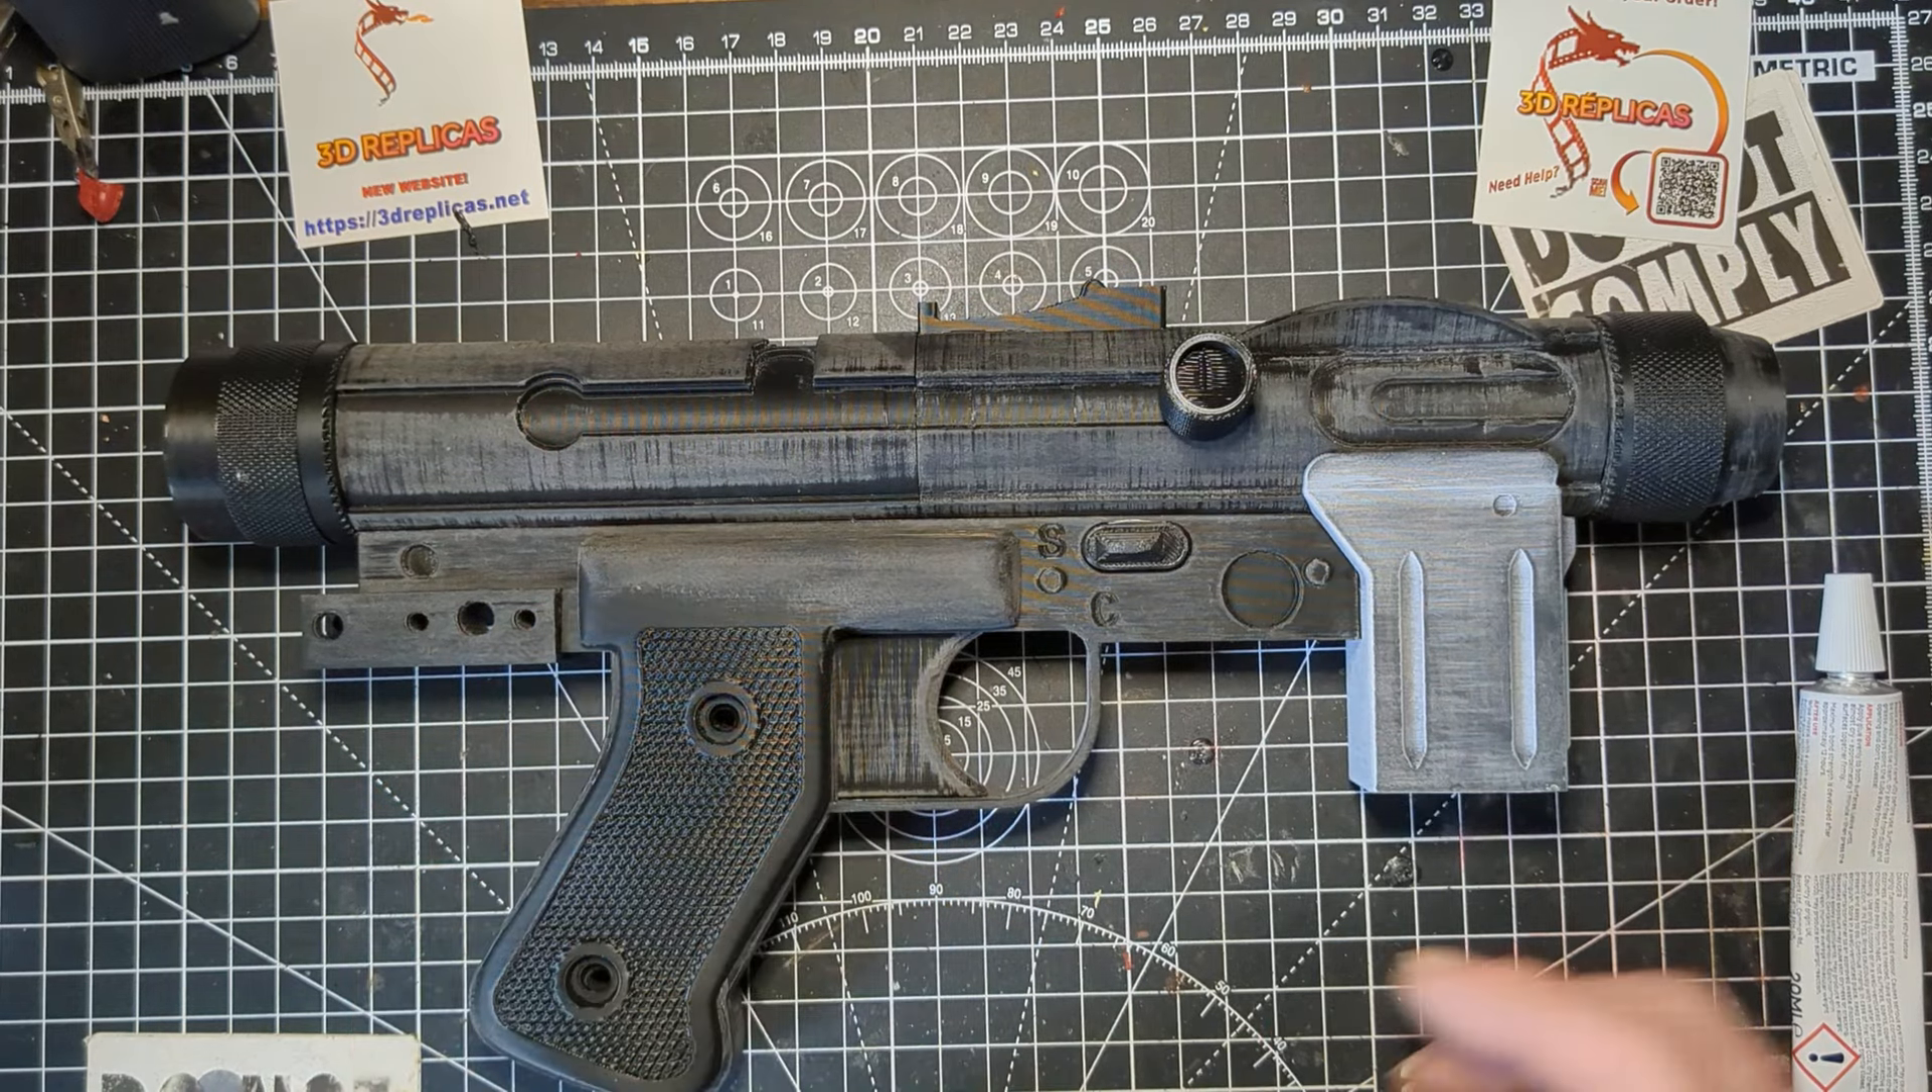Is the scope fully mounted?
No.